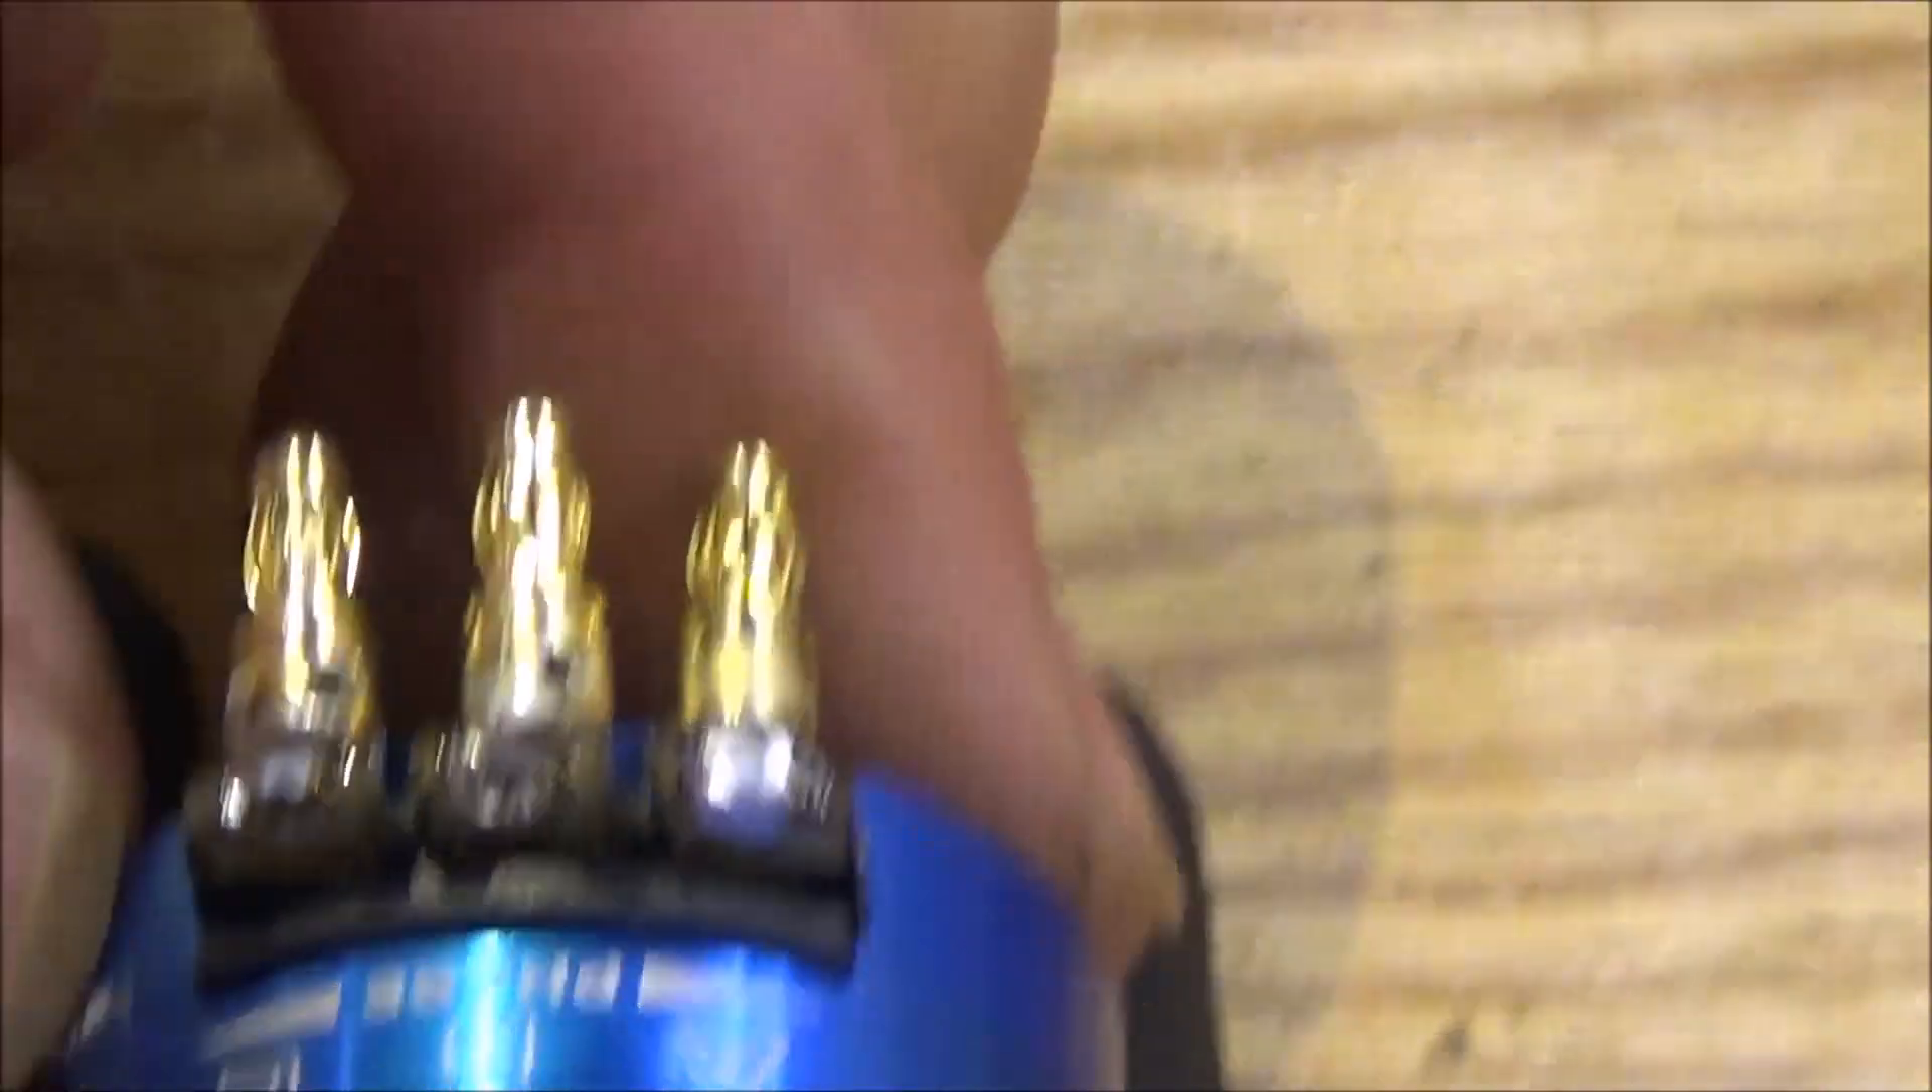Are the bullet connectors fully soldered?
Yes.